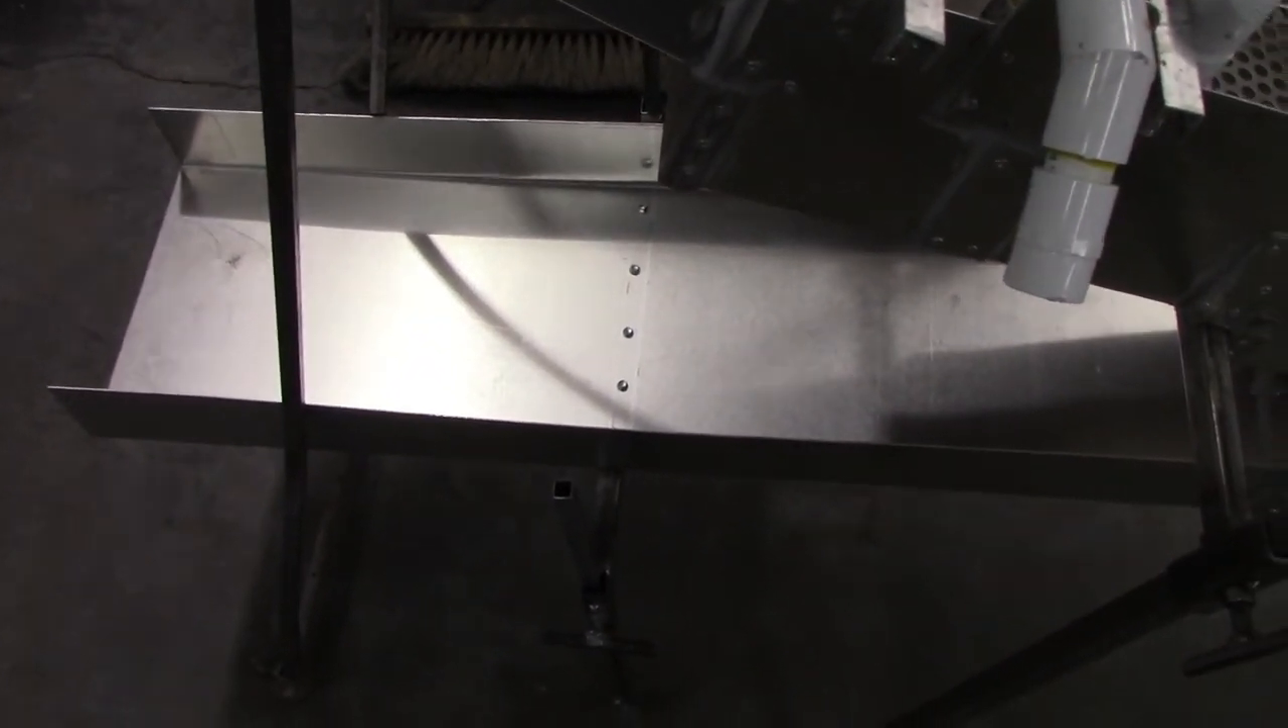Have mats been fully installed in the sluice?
No.